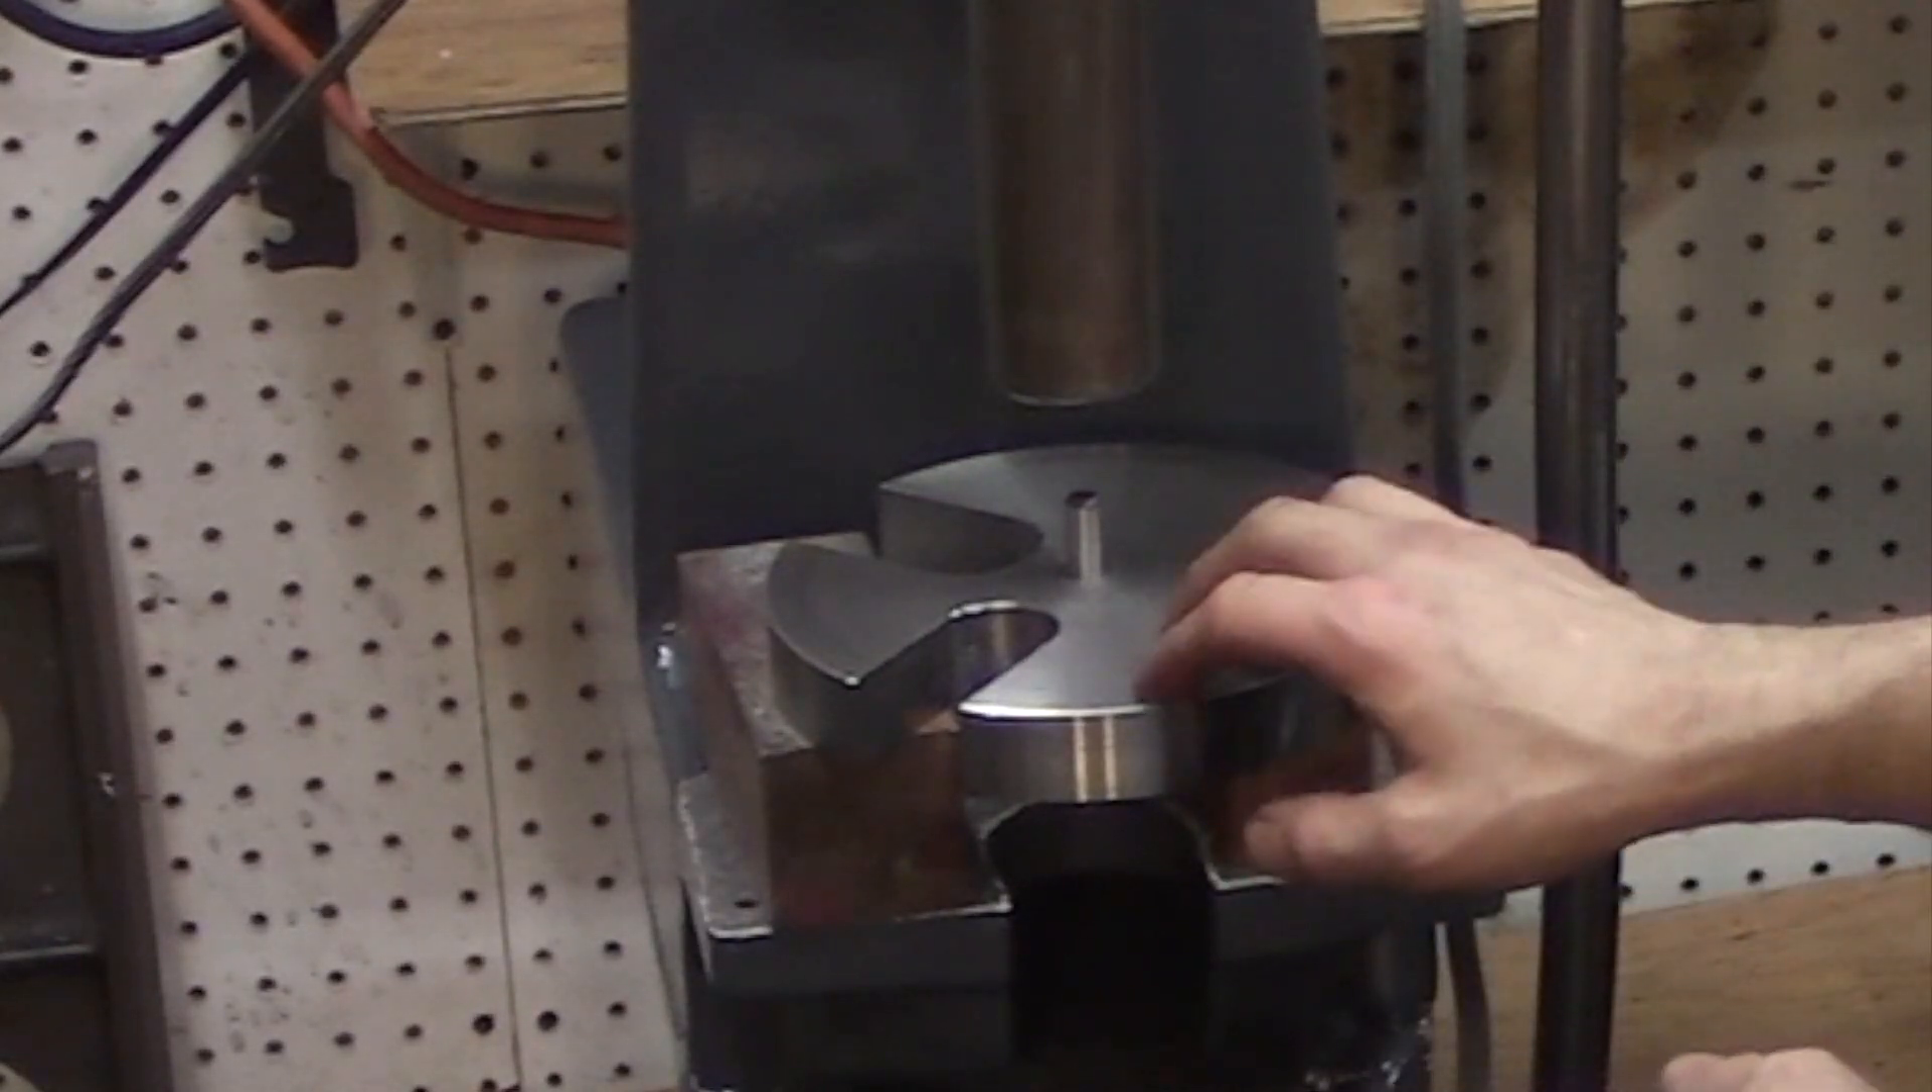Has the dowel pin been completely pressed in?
No.